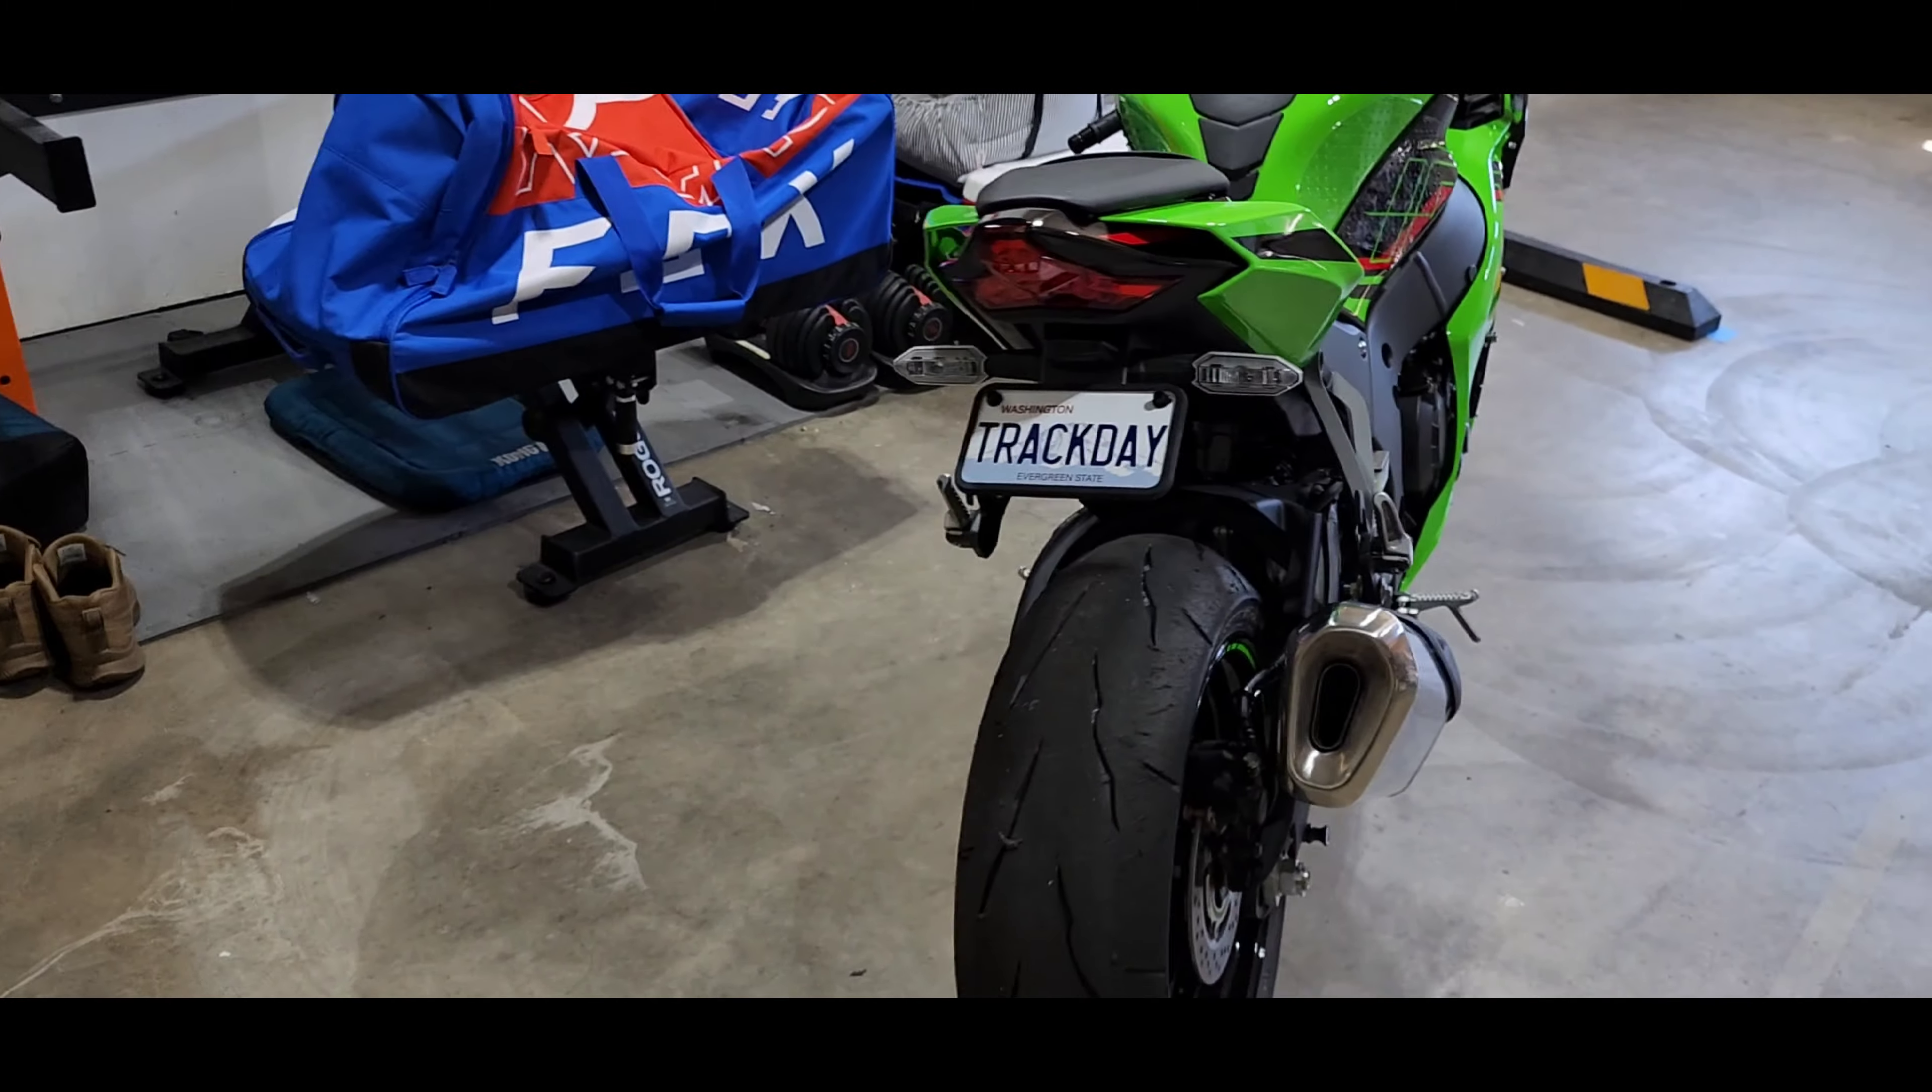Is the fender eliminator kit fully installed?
Yes.